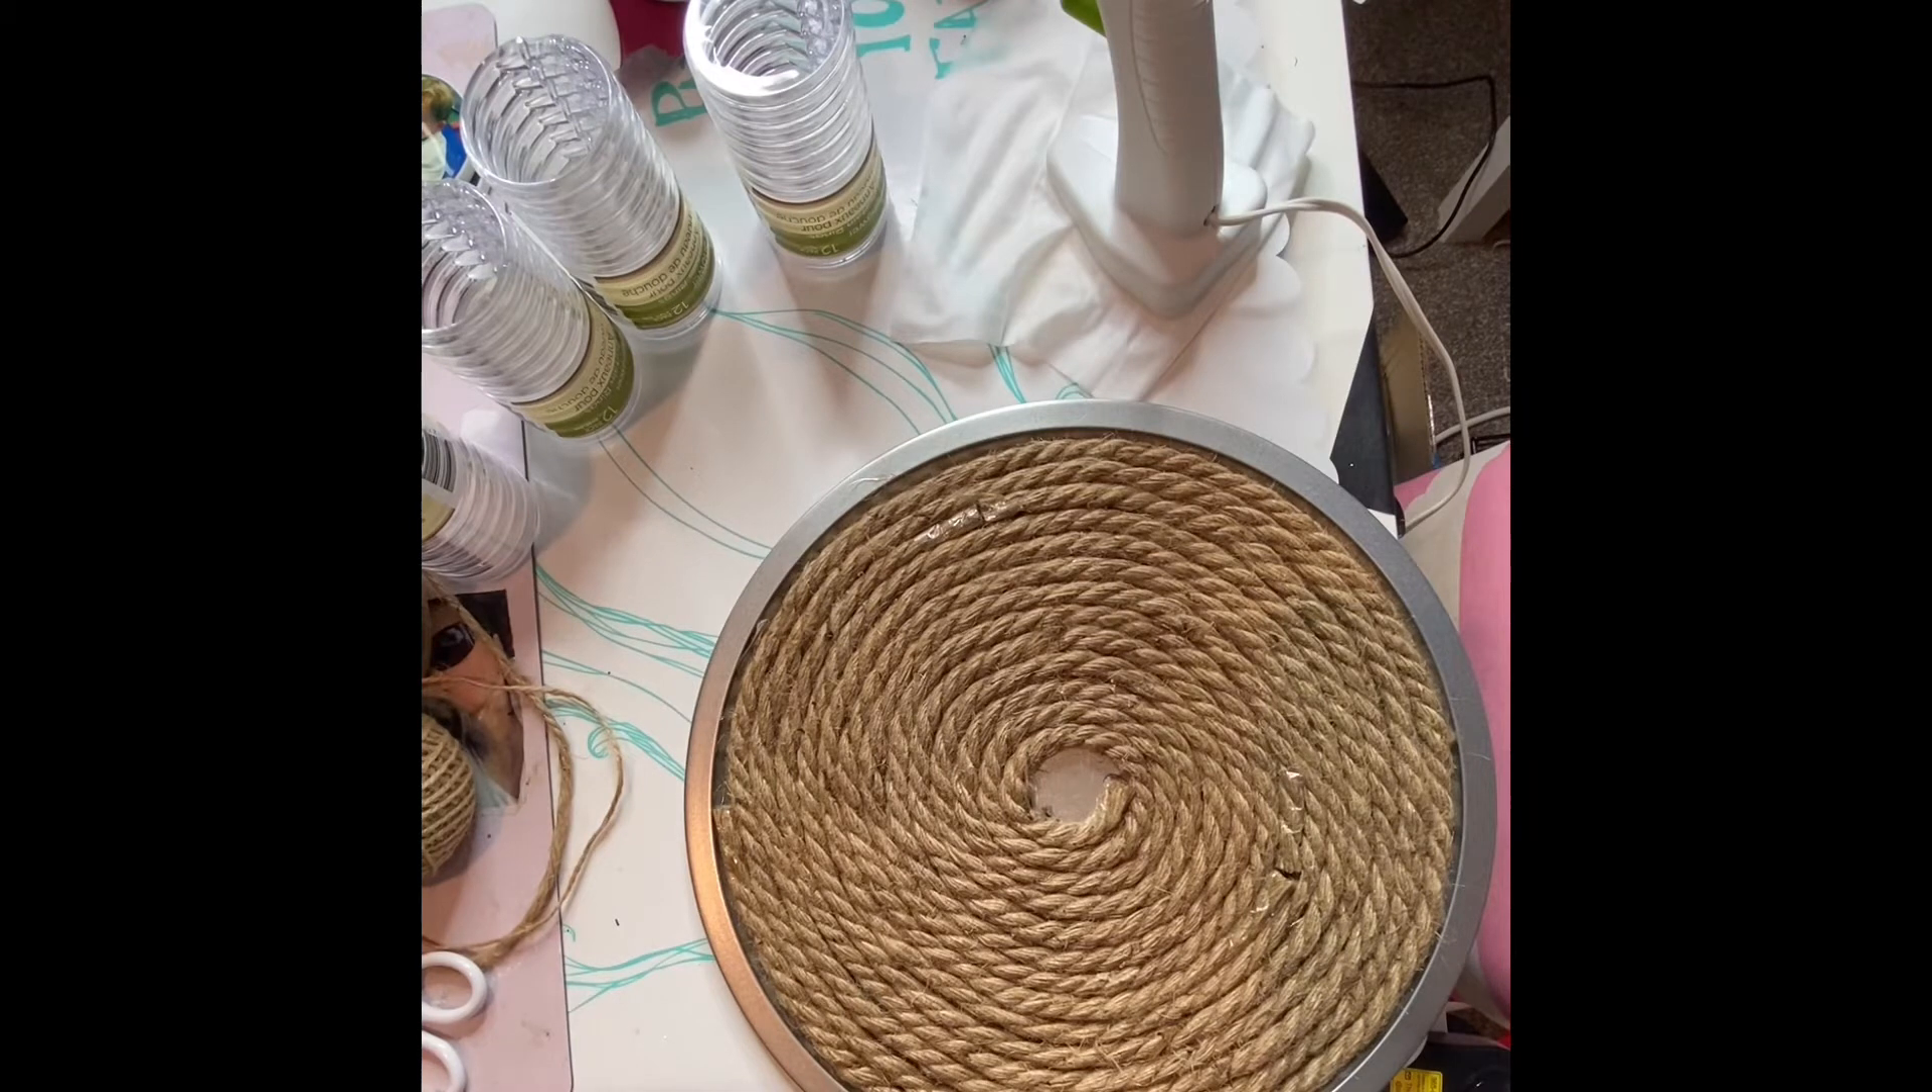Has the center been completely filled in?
No.